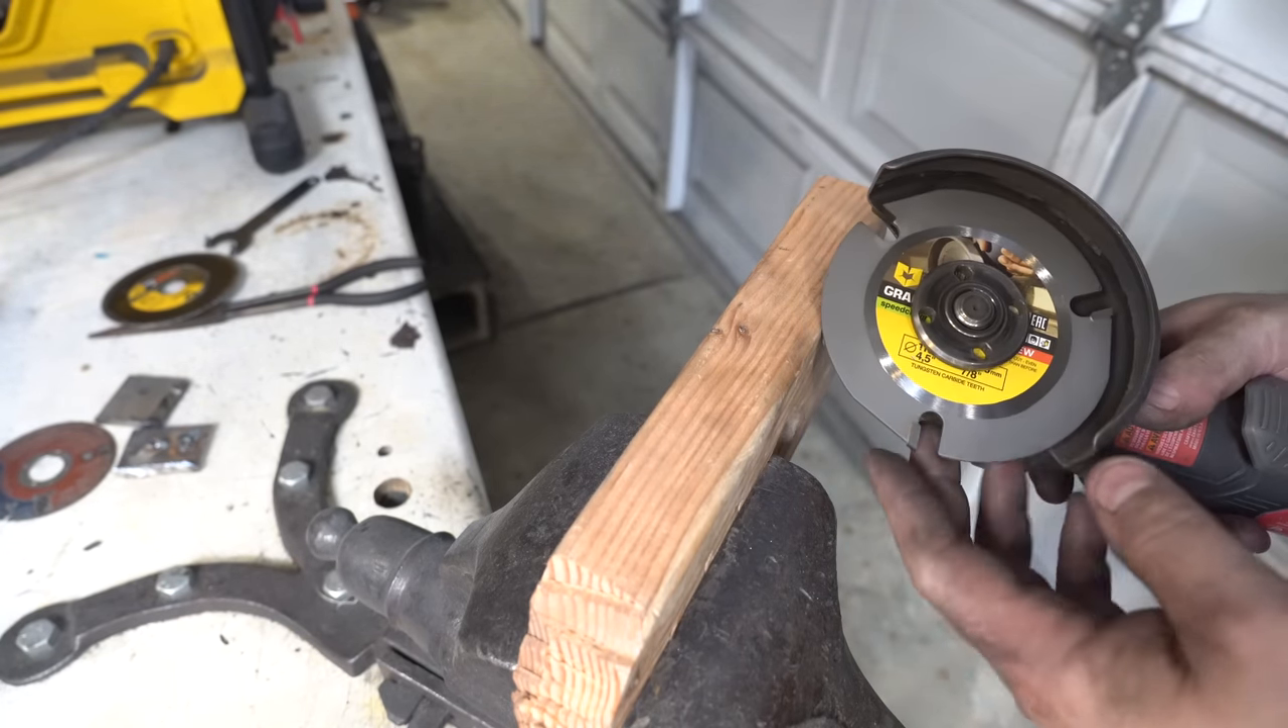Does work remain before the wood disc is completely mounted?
No.